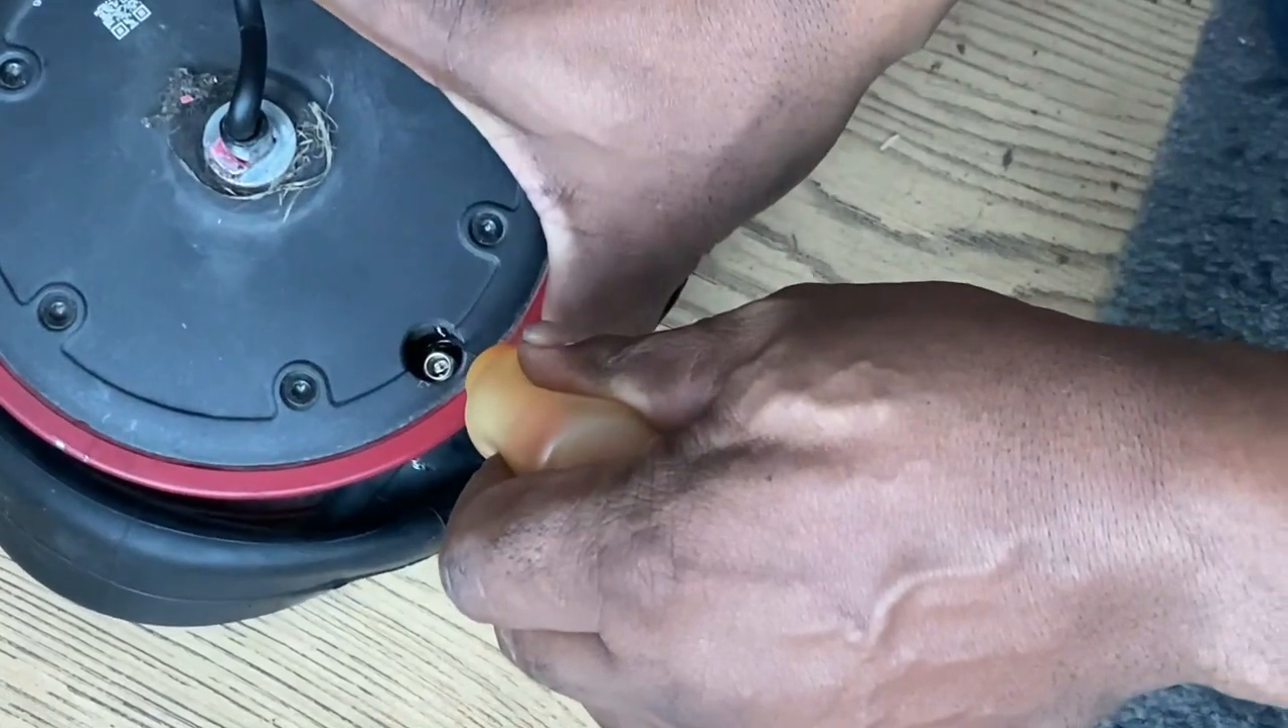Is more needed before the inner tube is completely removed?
Yes.